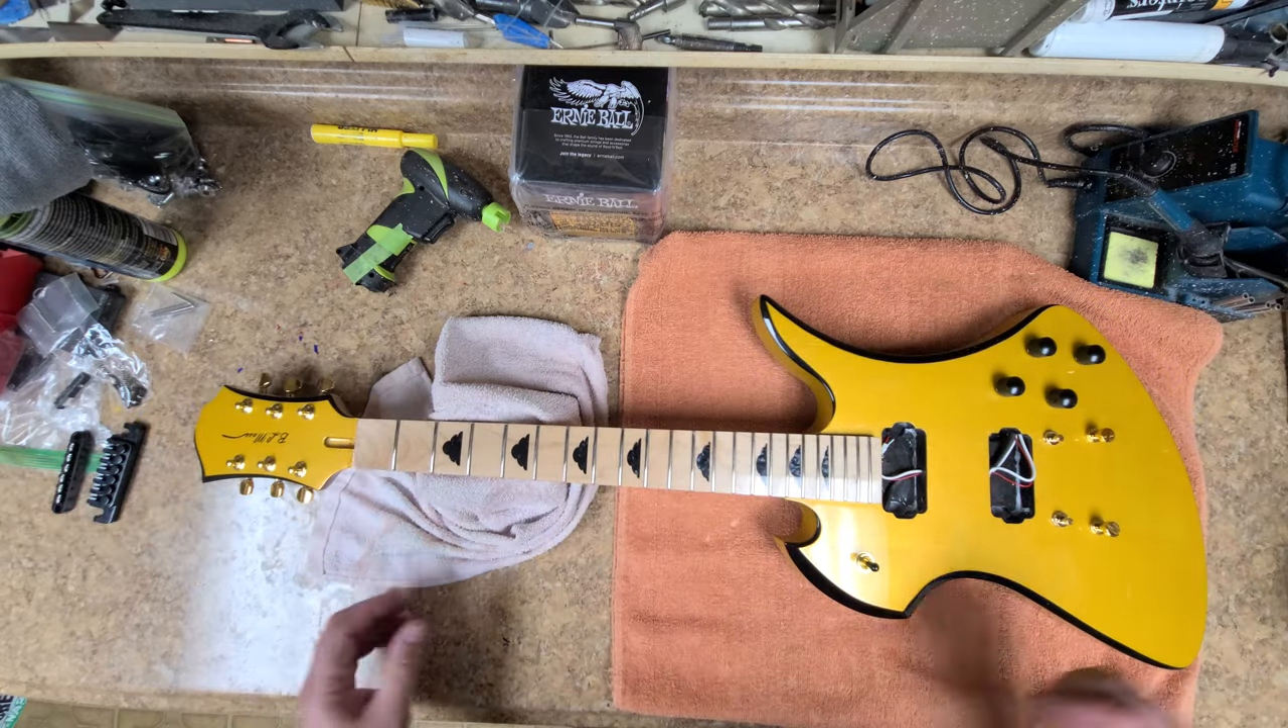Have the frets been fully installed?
Yes.